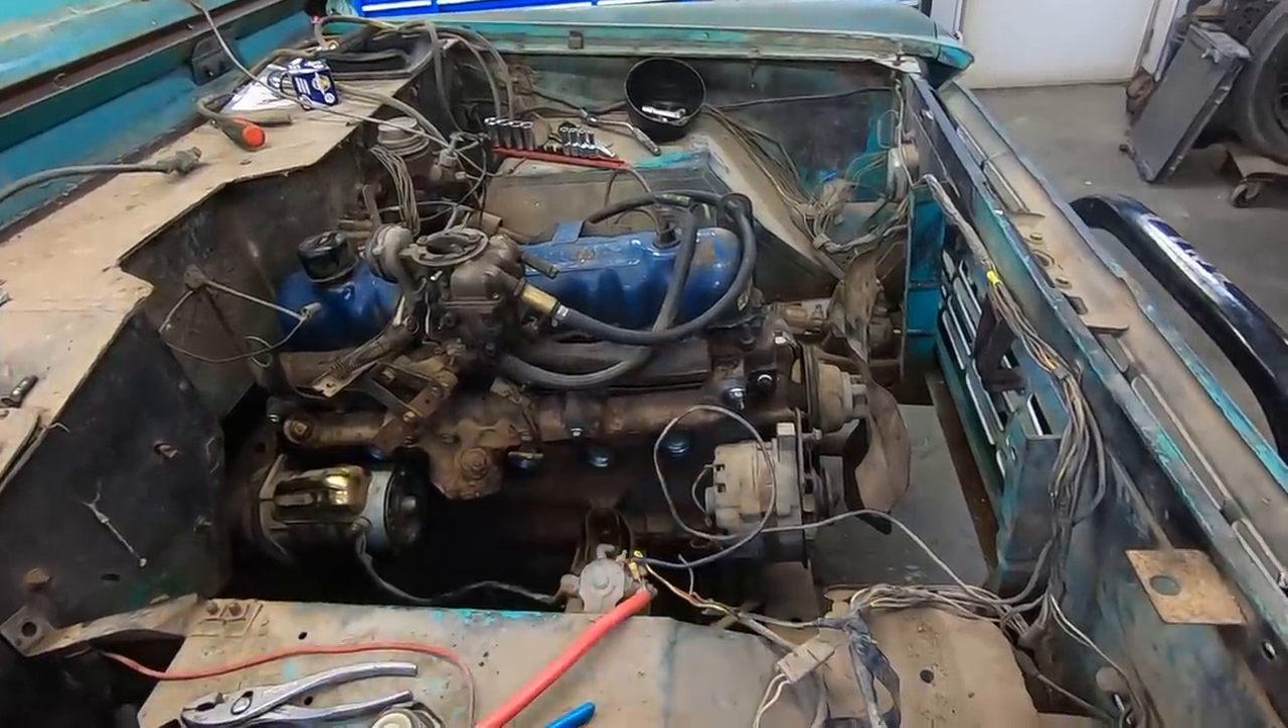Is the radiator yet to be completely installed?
Yes.